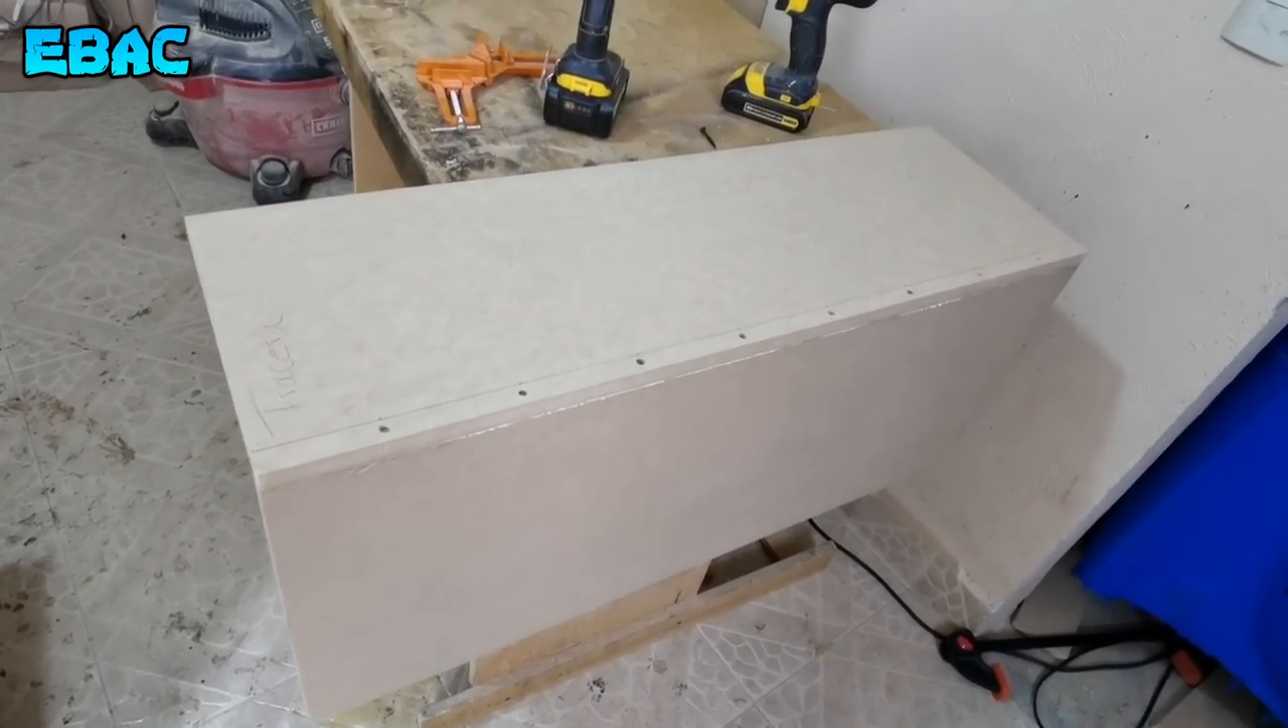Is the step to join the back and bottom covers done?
Yes.